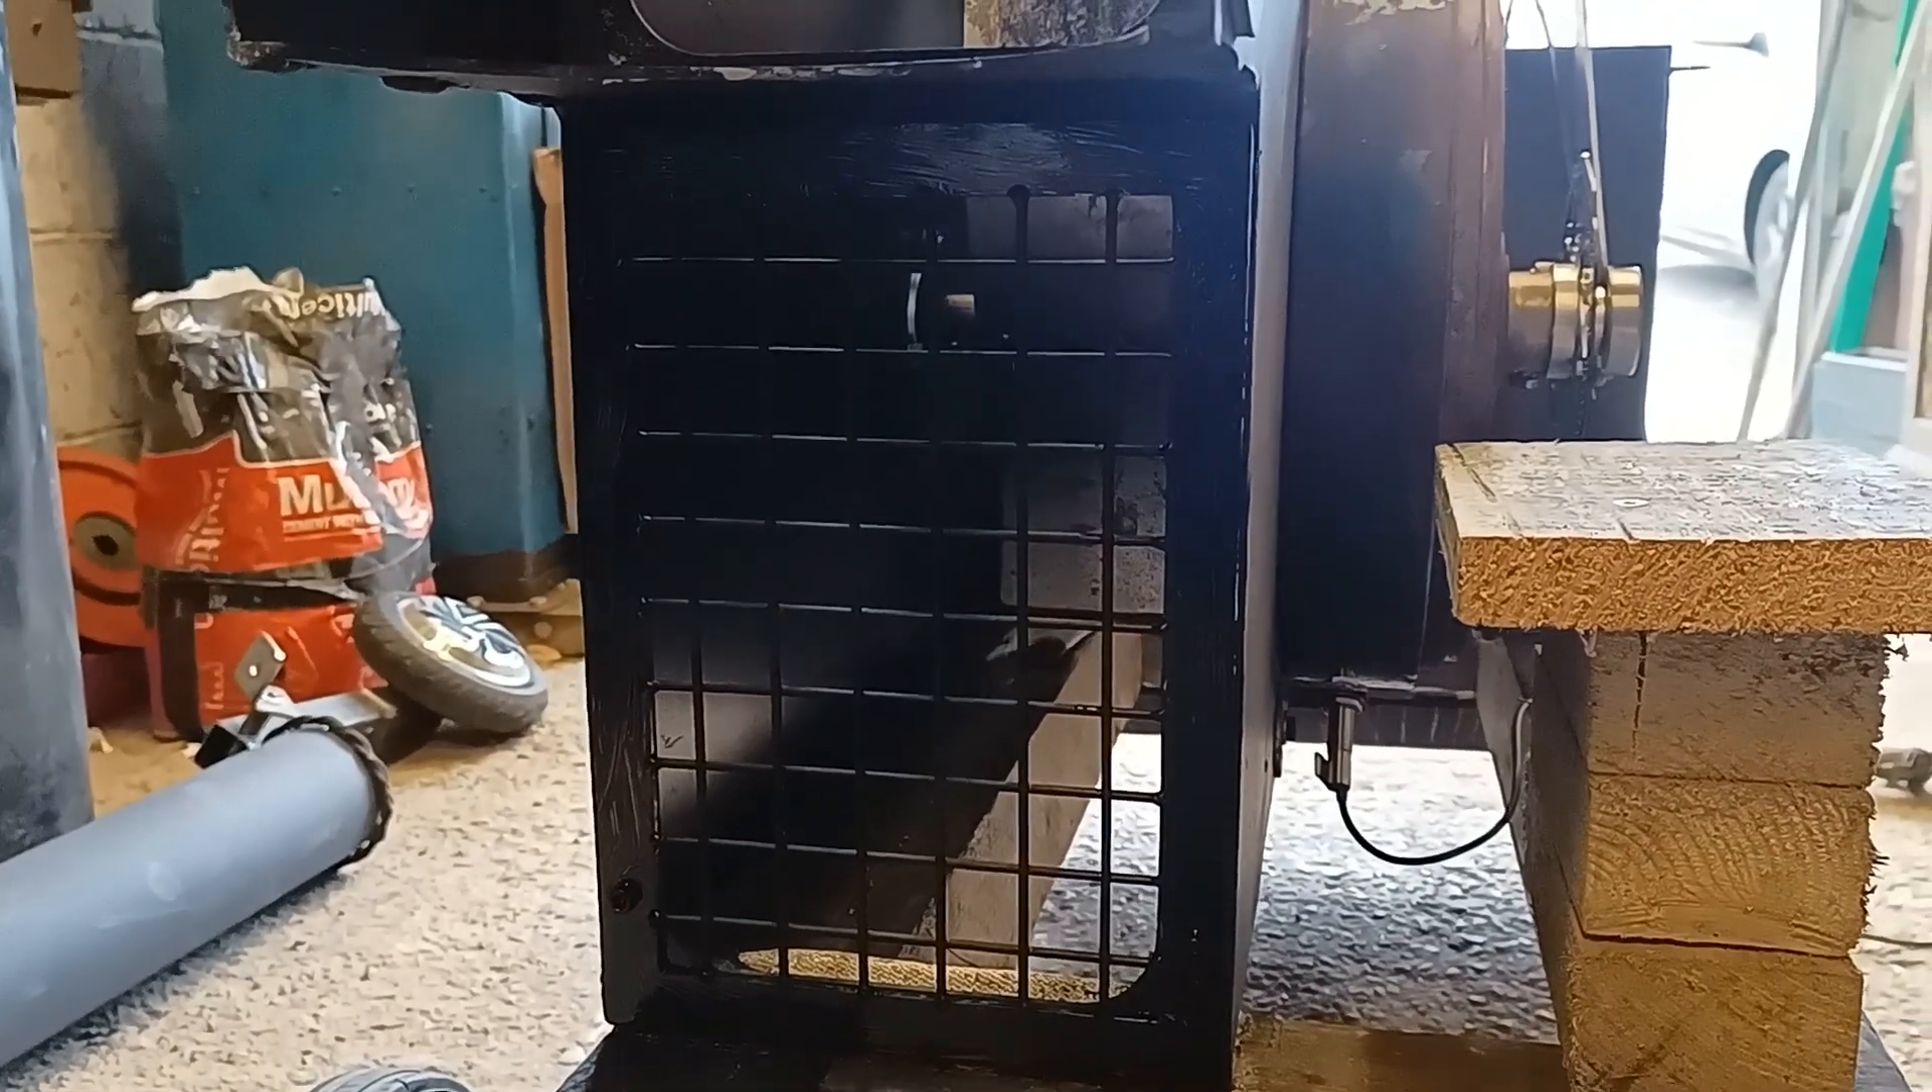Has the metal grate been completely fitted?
Yes.